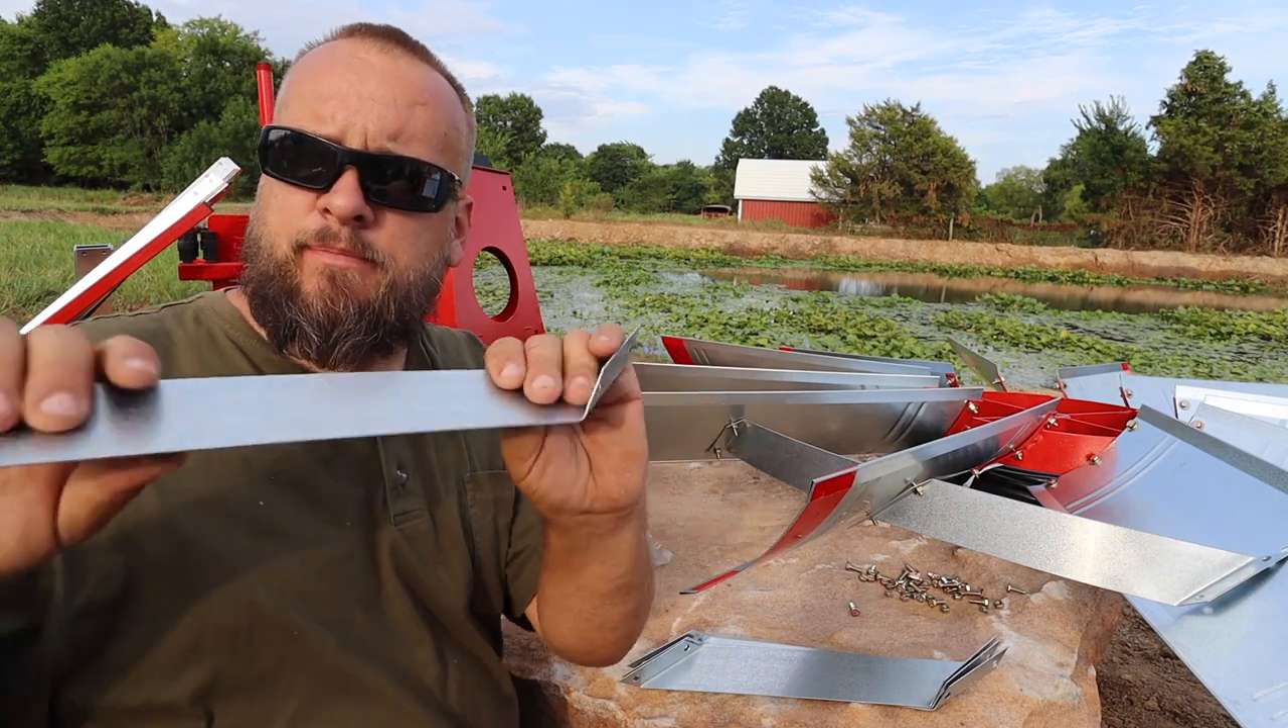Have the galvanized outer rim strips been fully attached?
No.